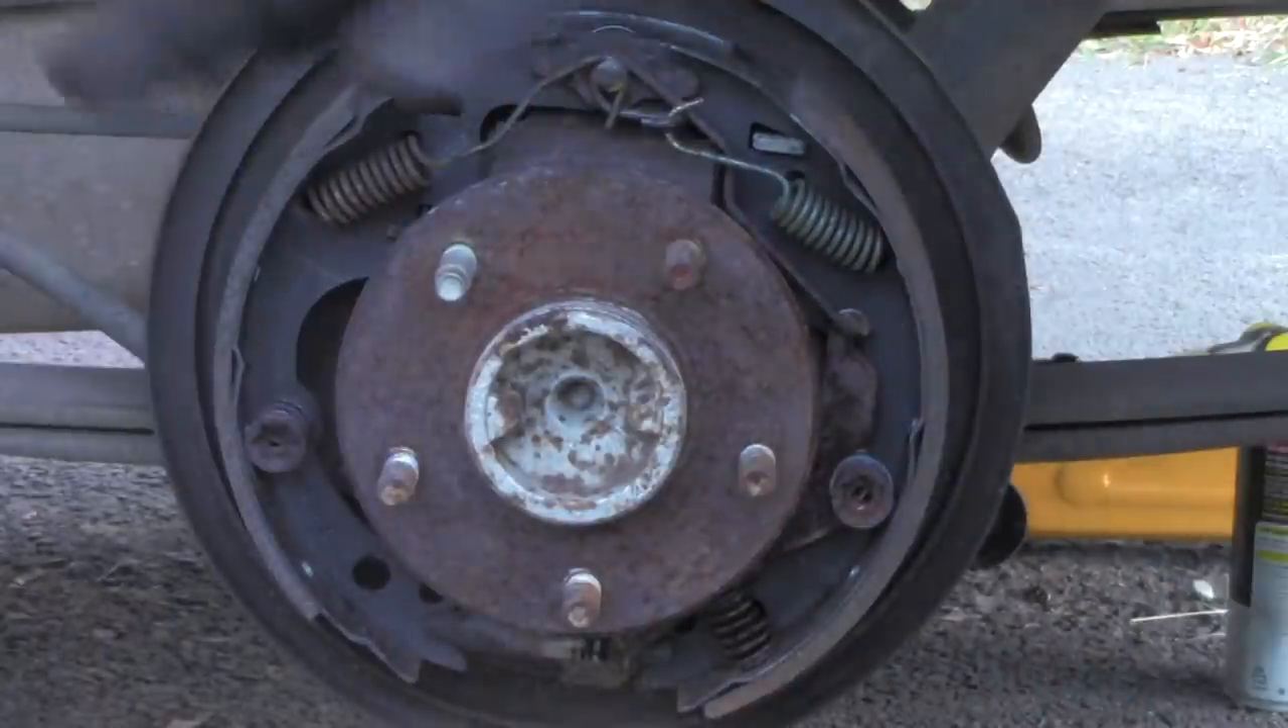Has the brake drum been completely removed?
Yes.